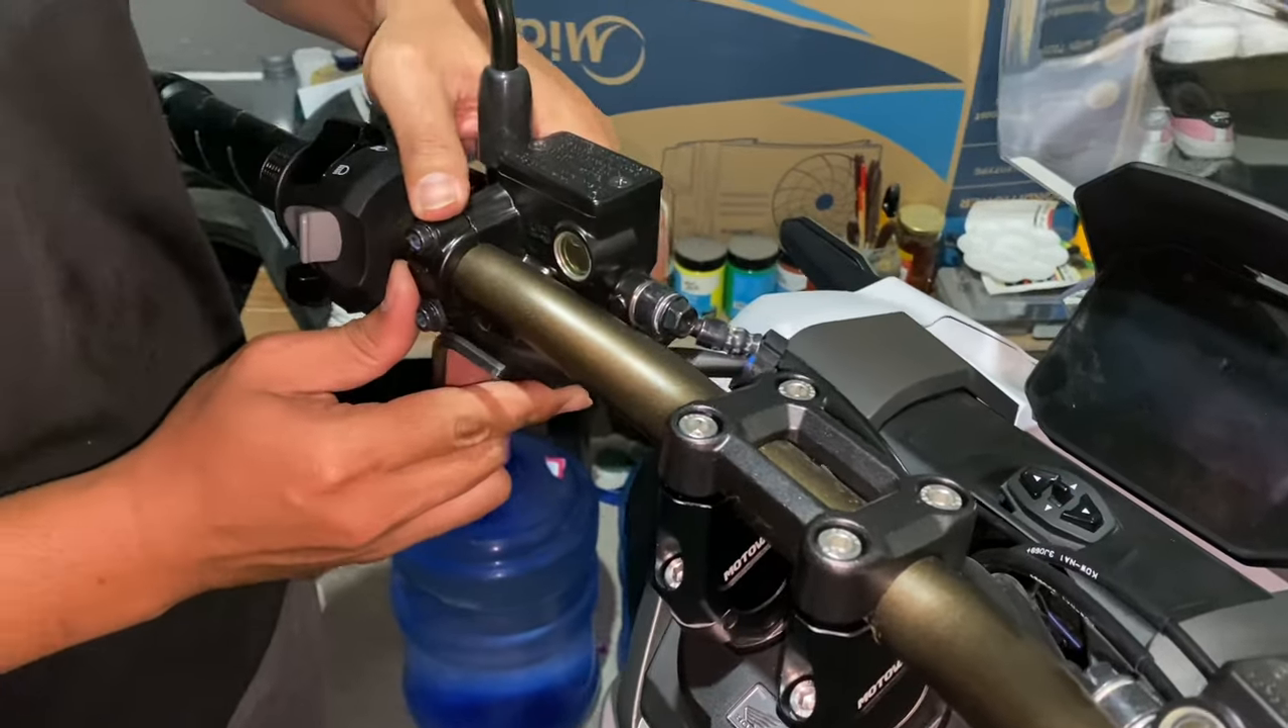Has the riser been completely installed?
Yes.